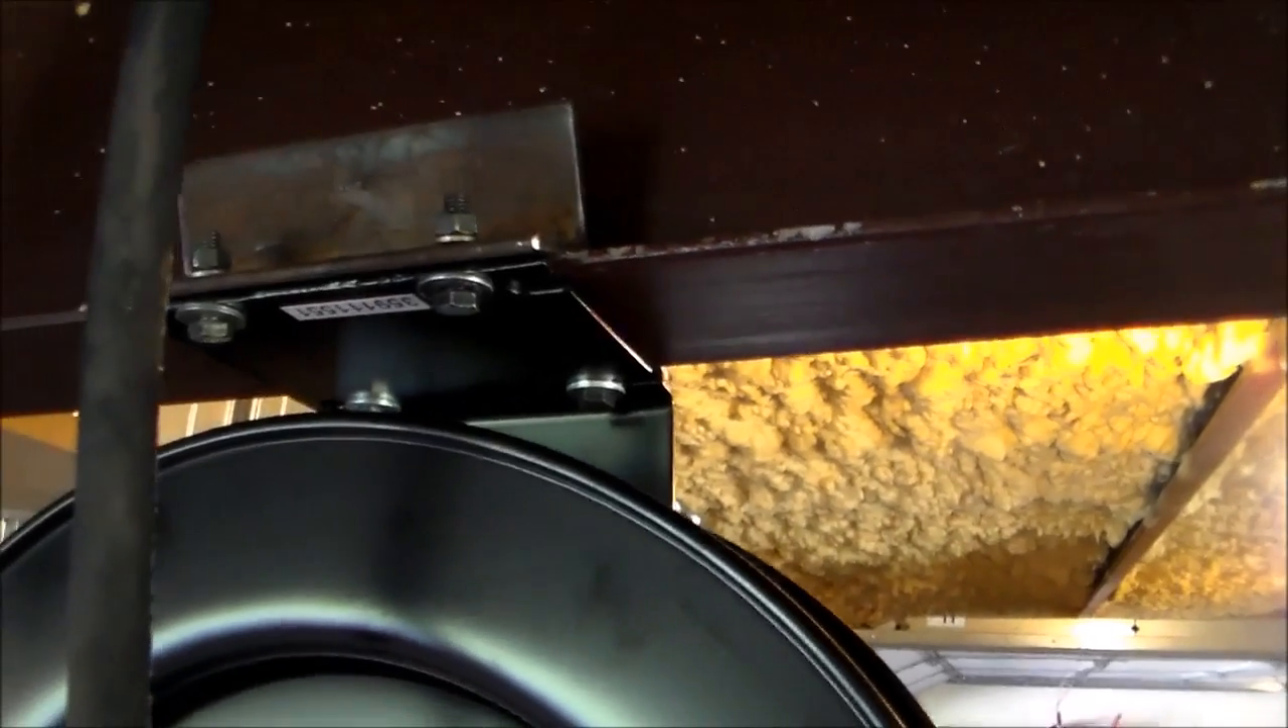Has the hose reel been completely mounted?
Yes.